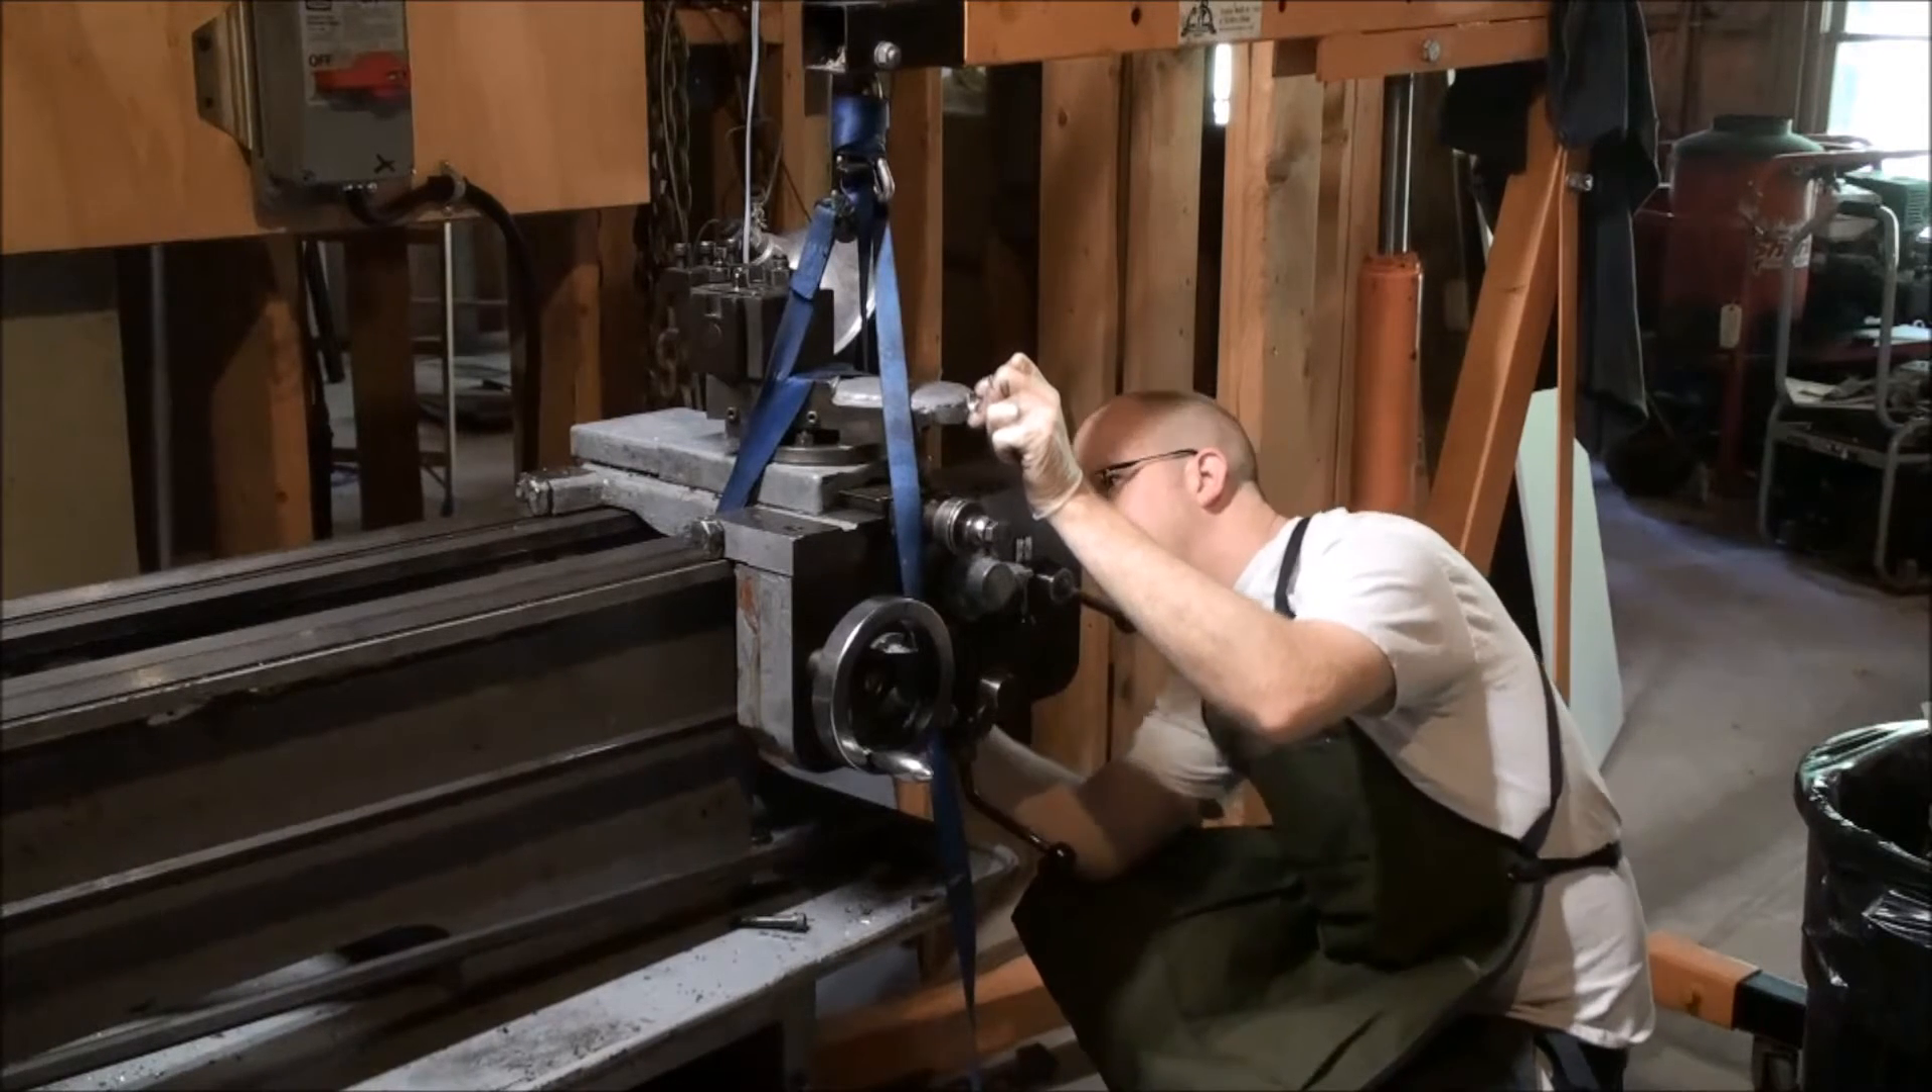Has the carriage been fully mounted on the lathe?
No.